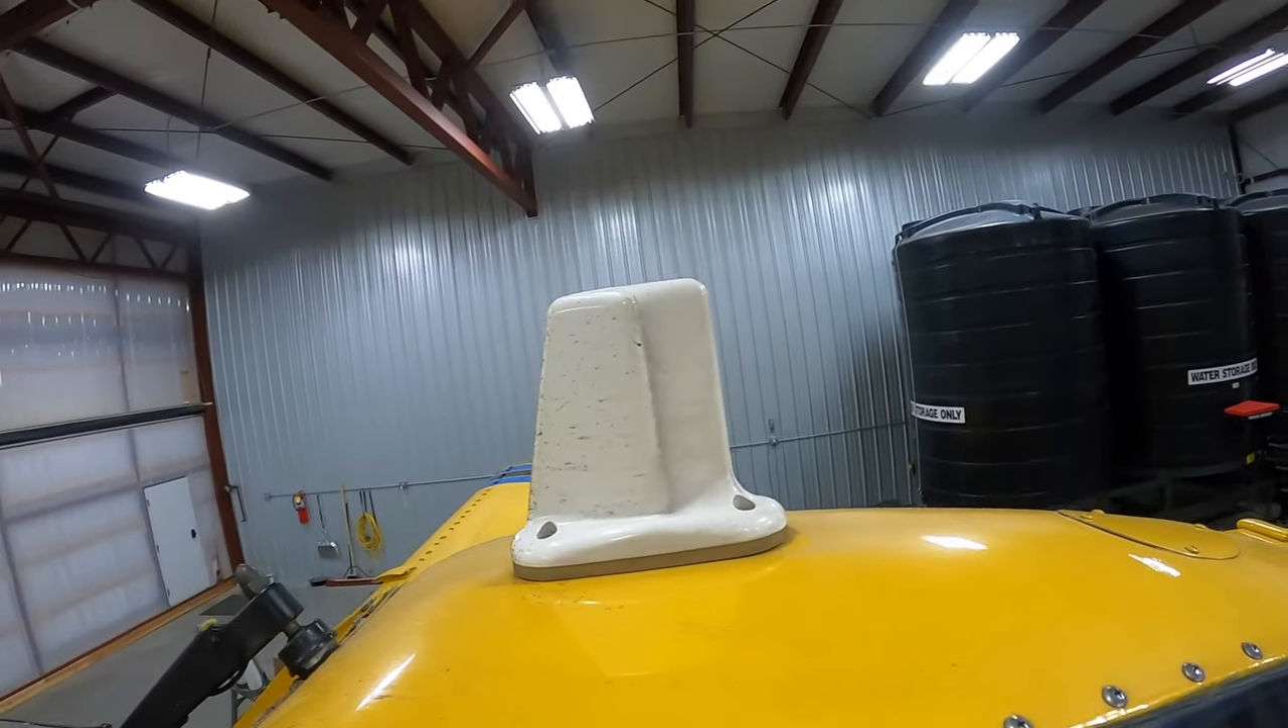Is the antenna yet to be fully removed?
Yes.